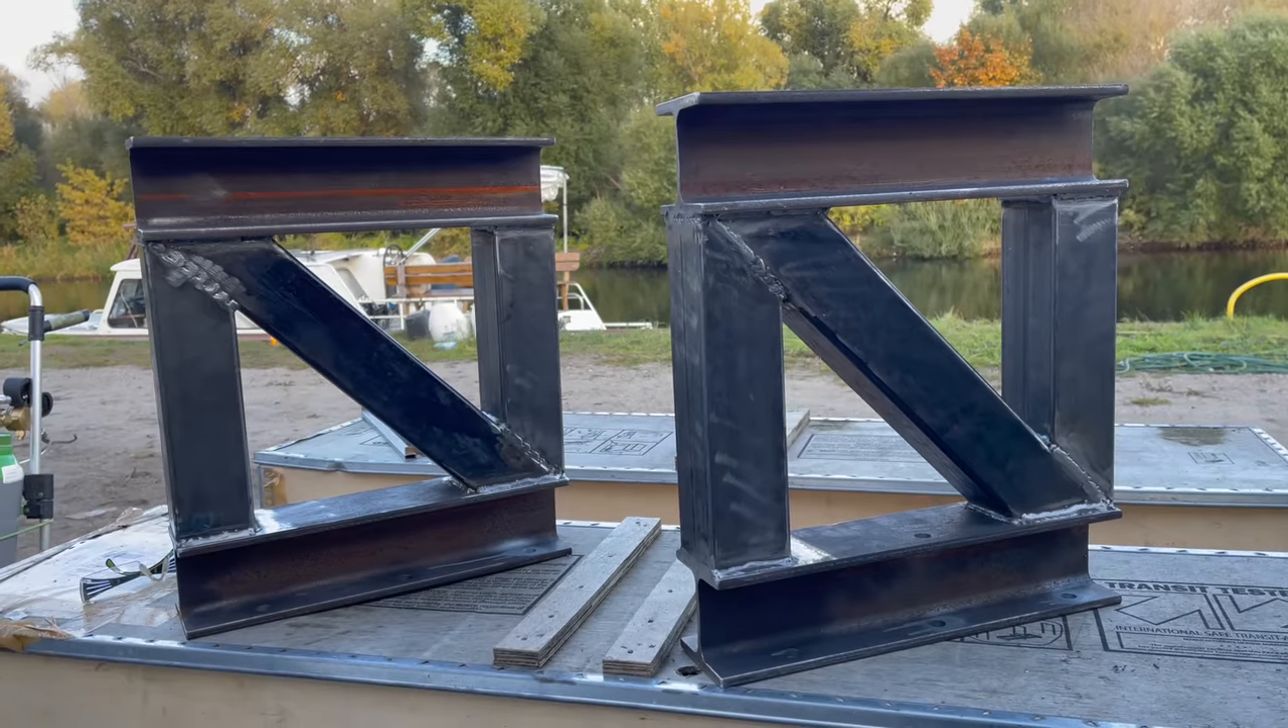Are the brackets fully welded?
Yes.